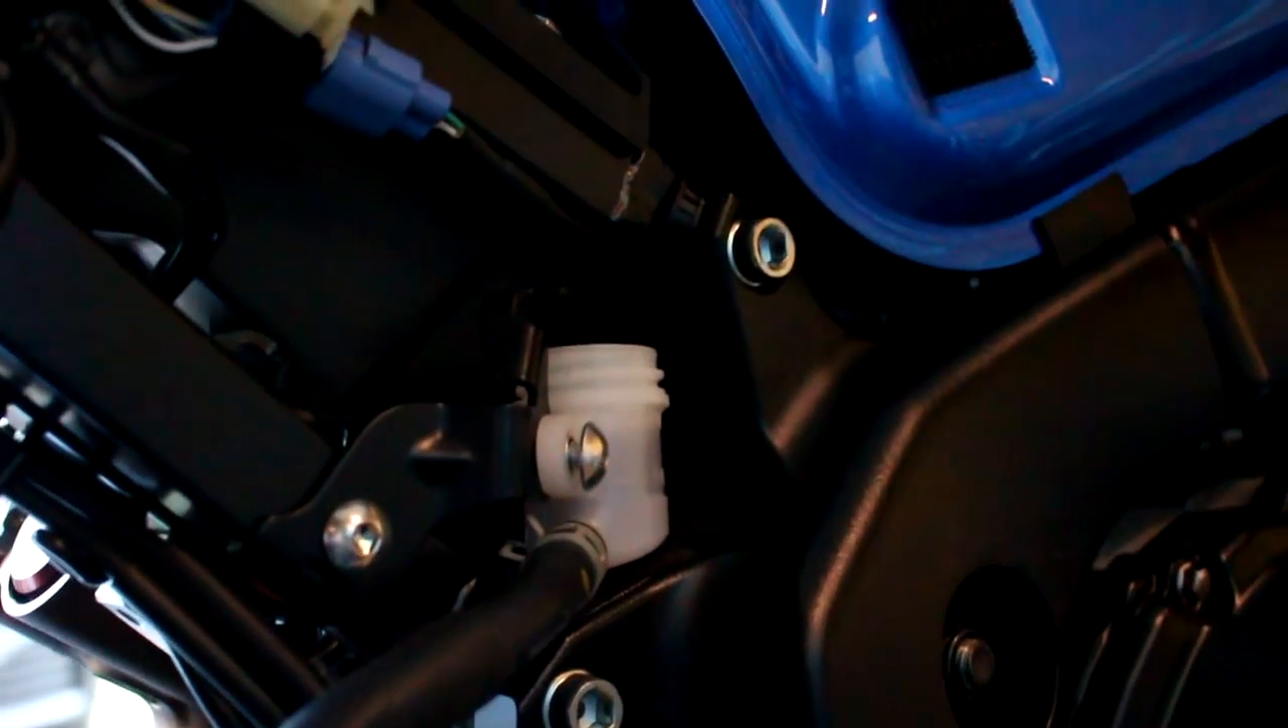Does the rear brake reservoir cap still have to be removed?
No.